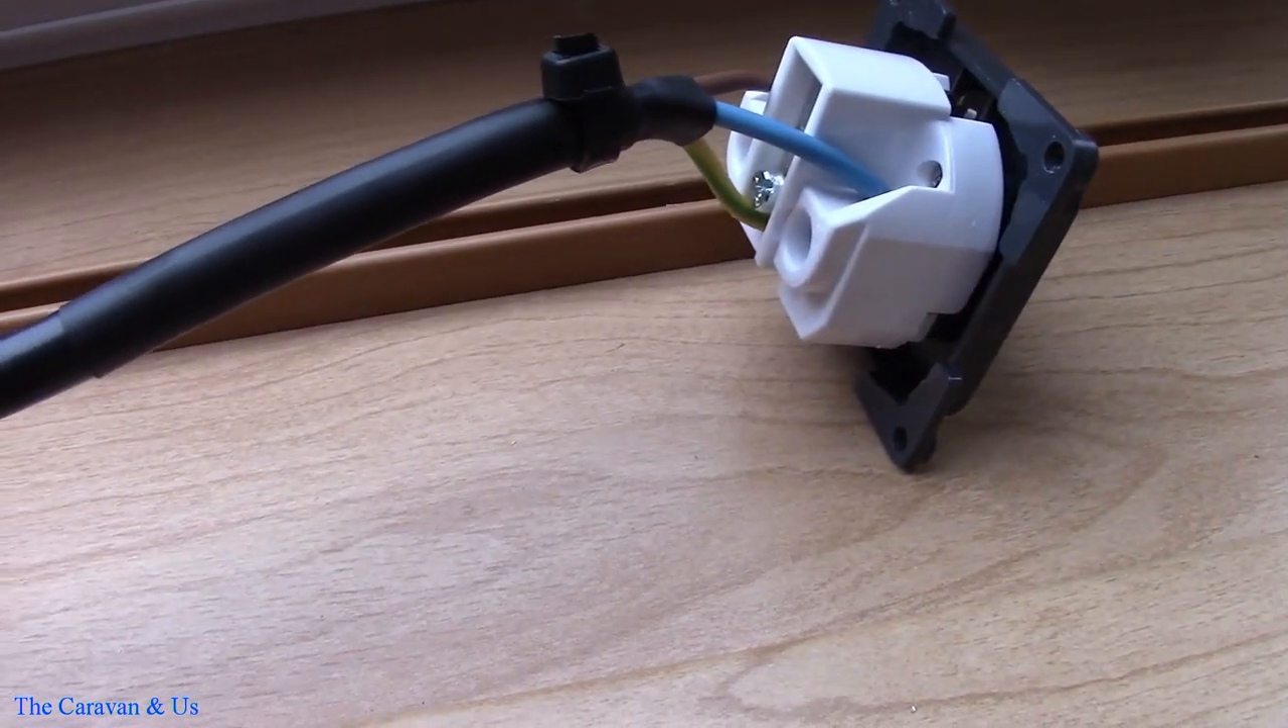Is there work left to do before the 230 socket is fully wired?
No.